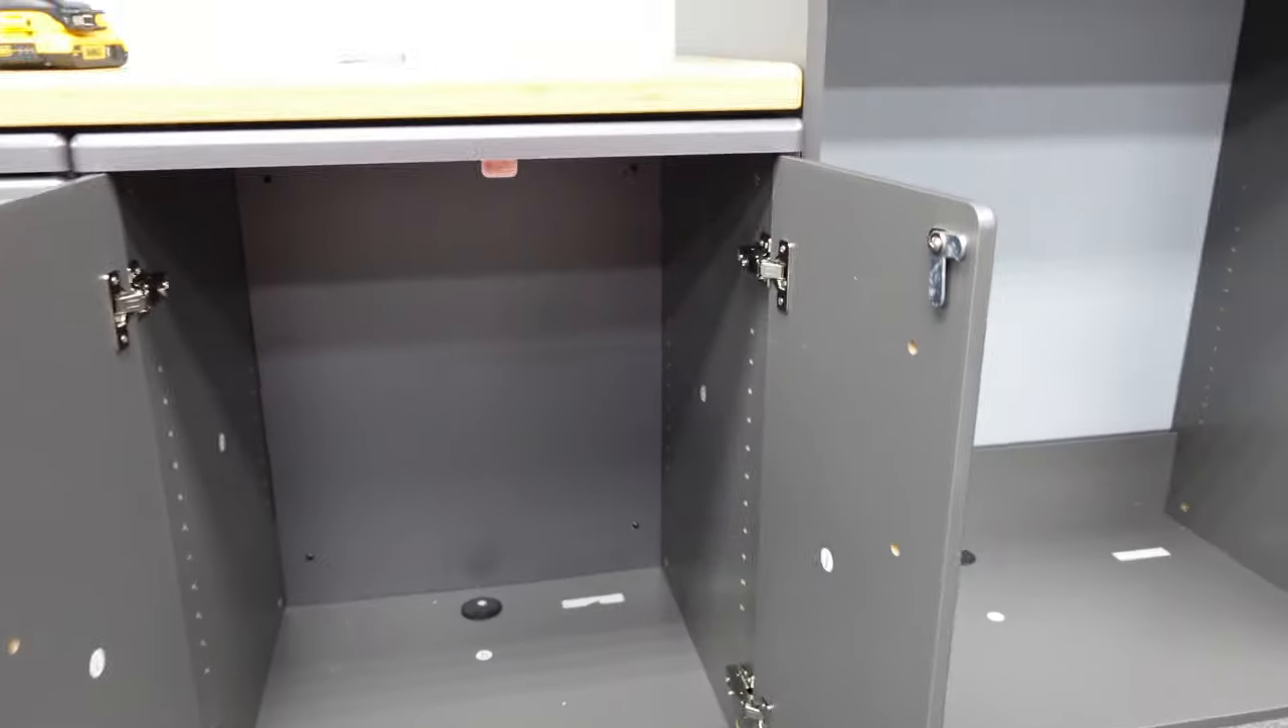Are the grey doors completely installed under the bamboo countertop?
Yes.